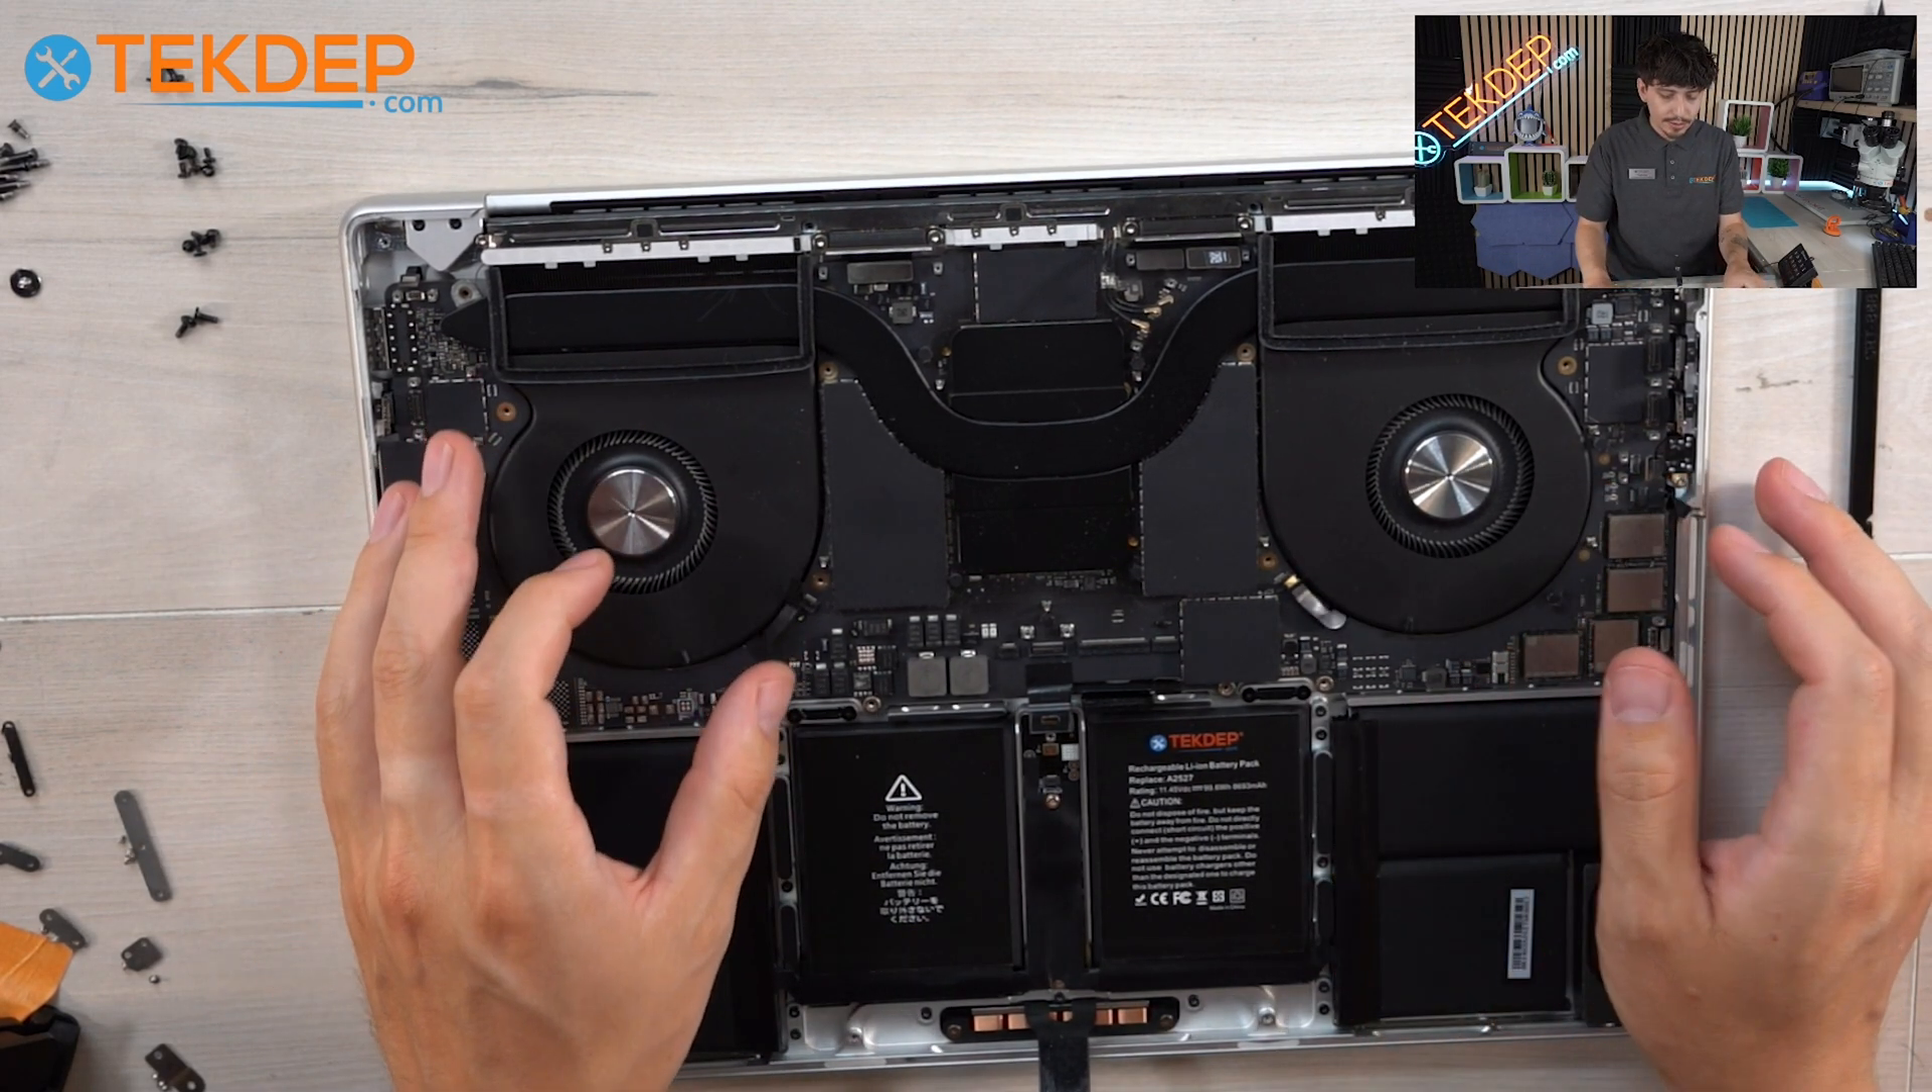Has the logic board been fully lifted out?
No.